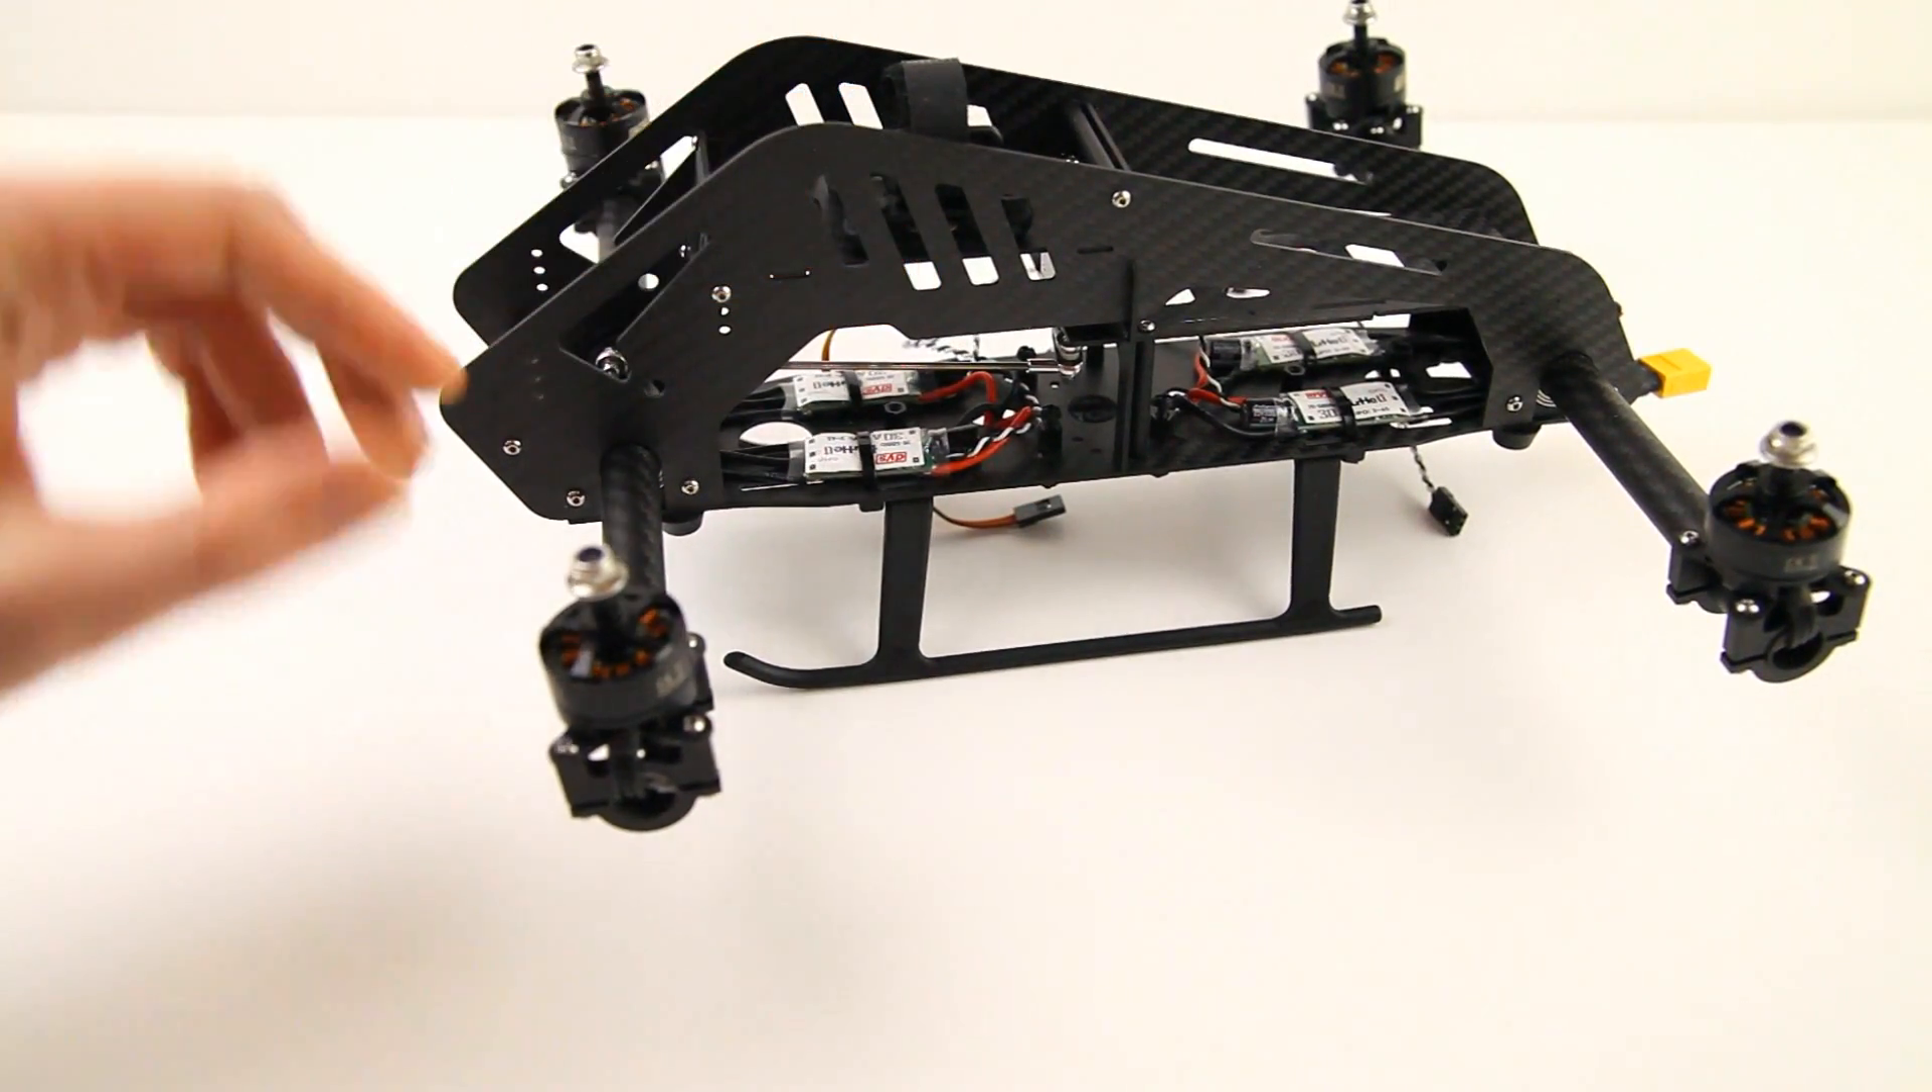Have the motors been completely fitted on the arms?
Yes.